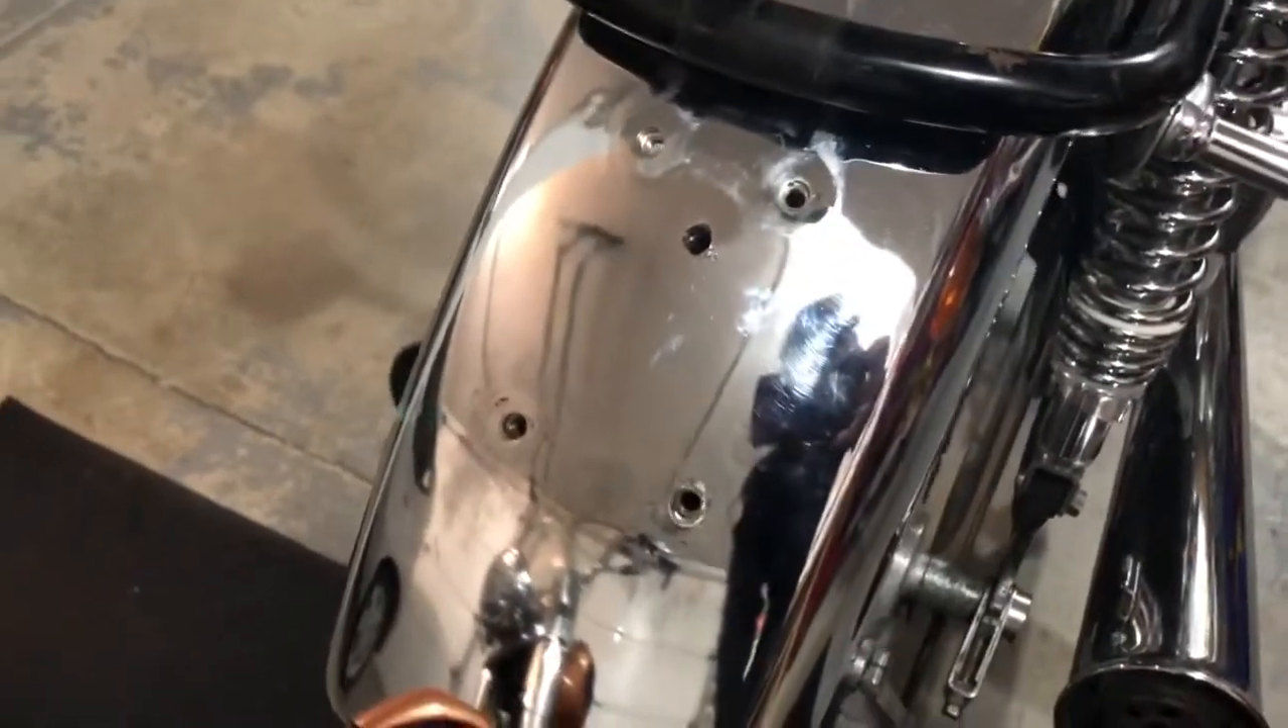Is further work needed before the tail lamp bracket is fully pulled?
No.